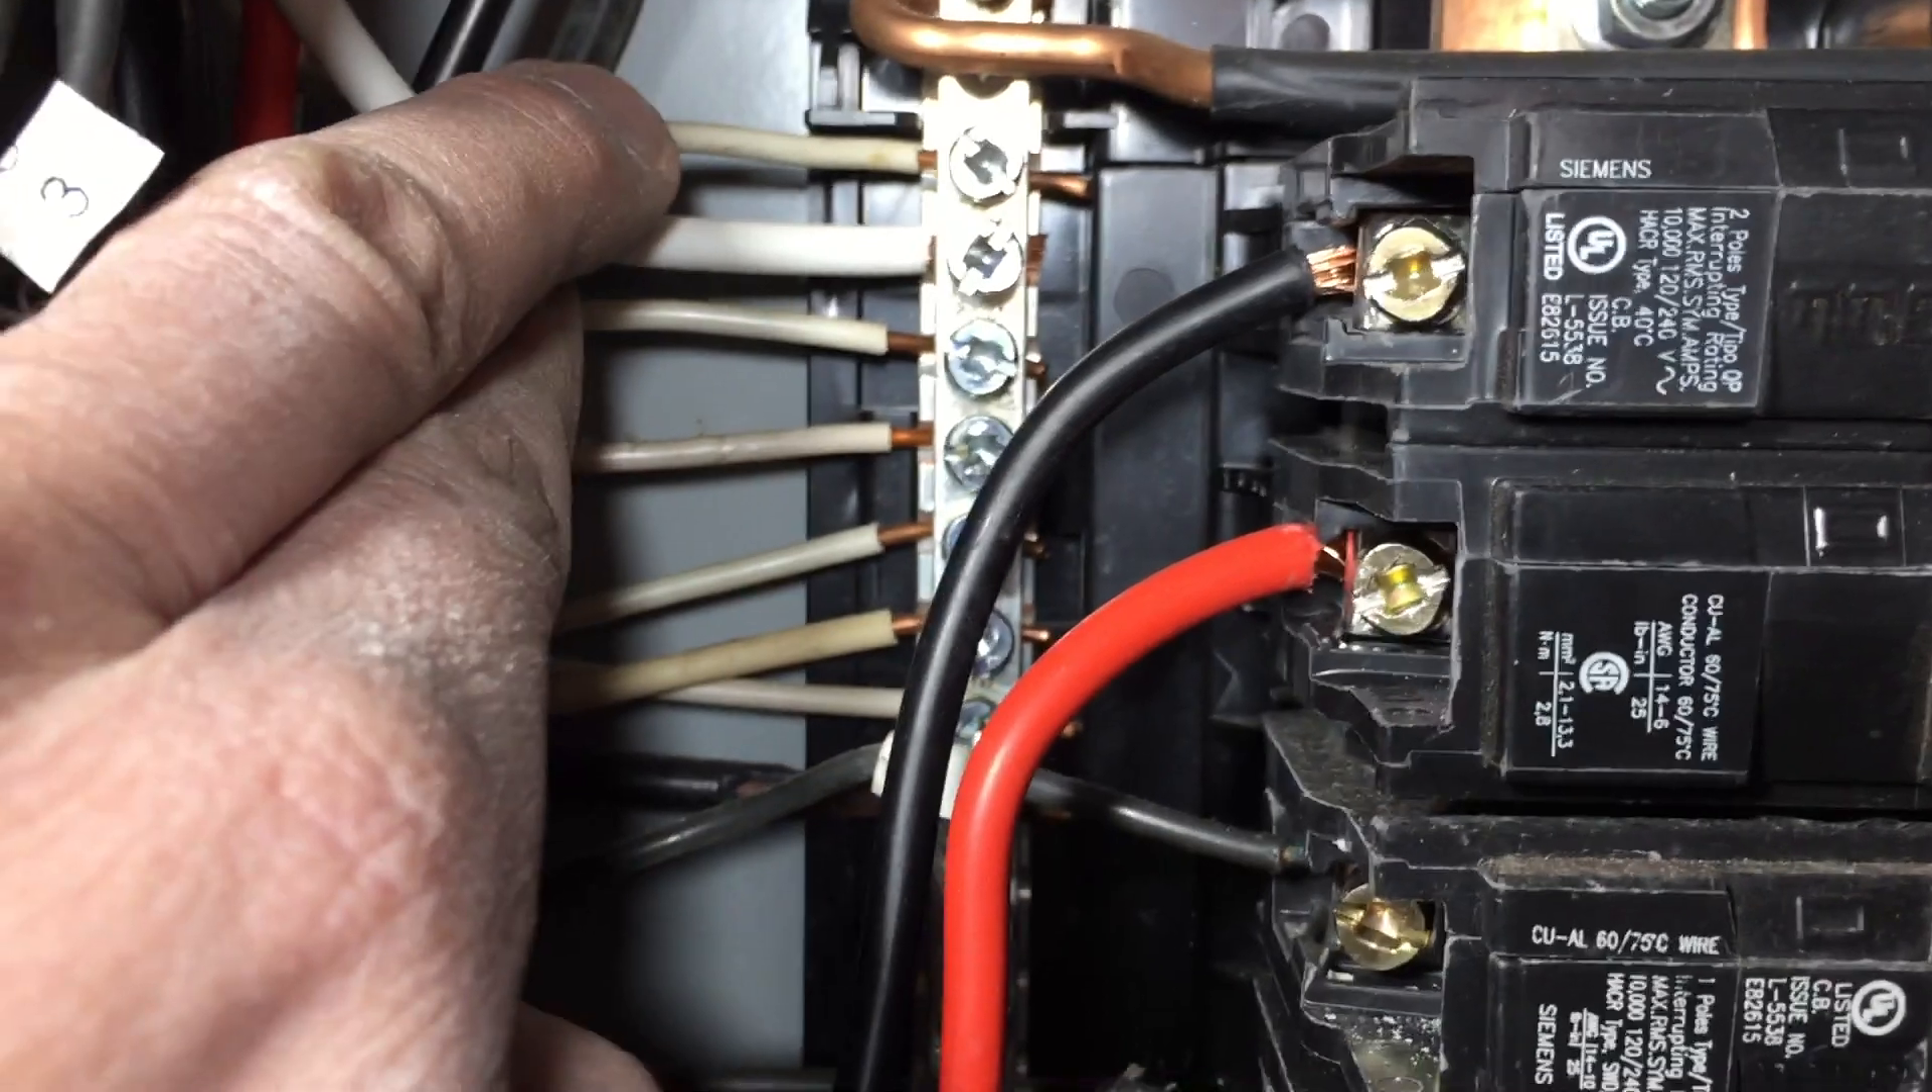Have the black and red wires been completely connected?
Yes.